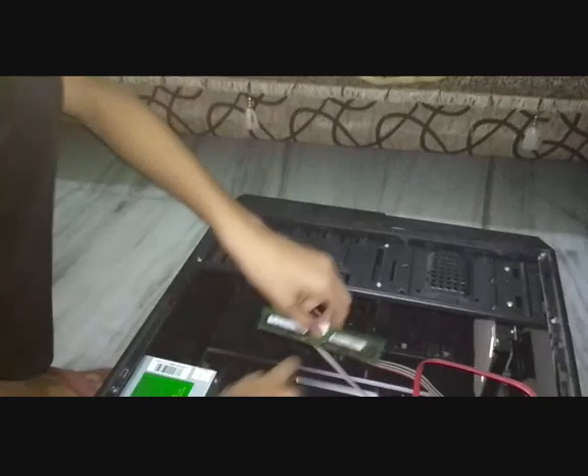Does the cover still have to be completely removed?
No.